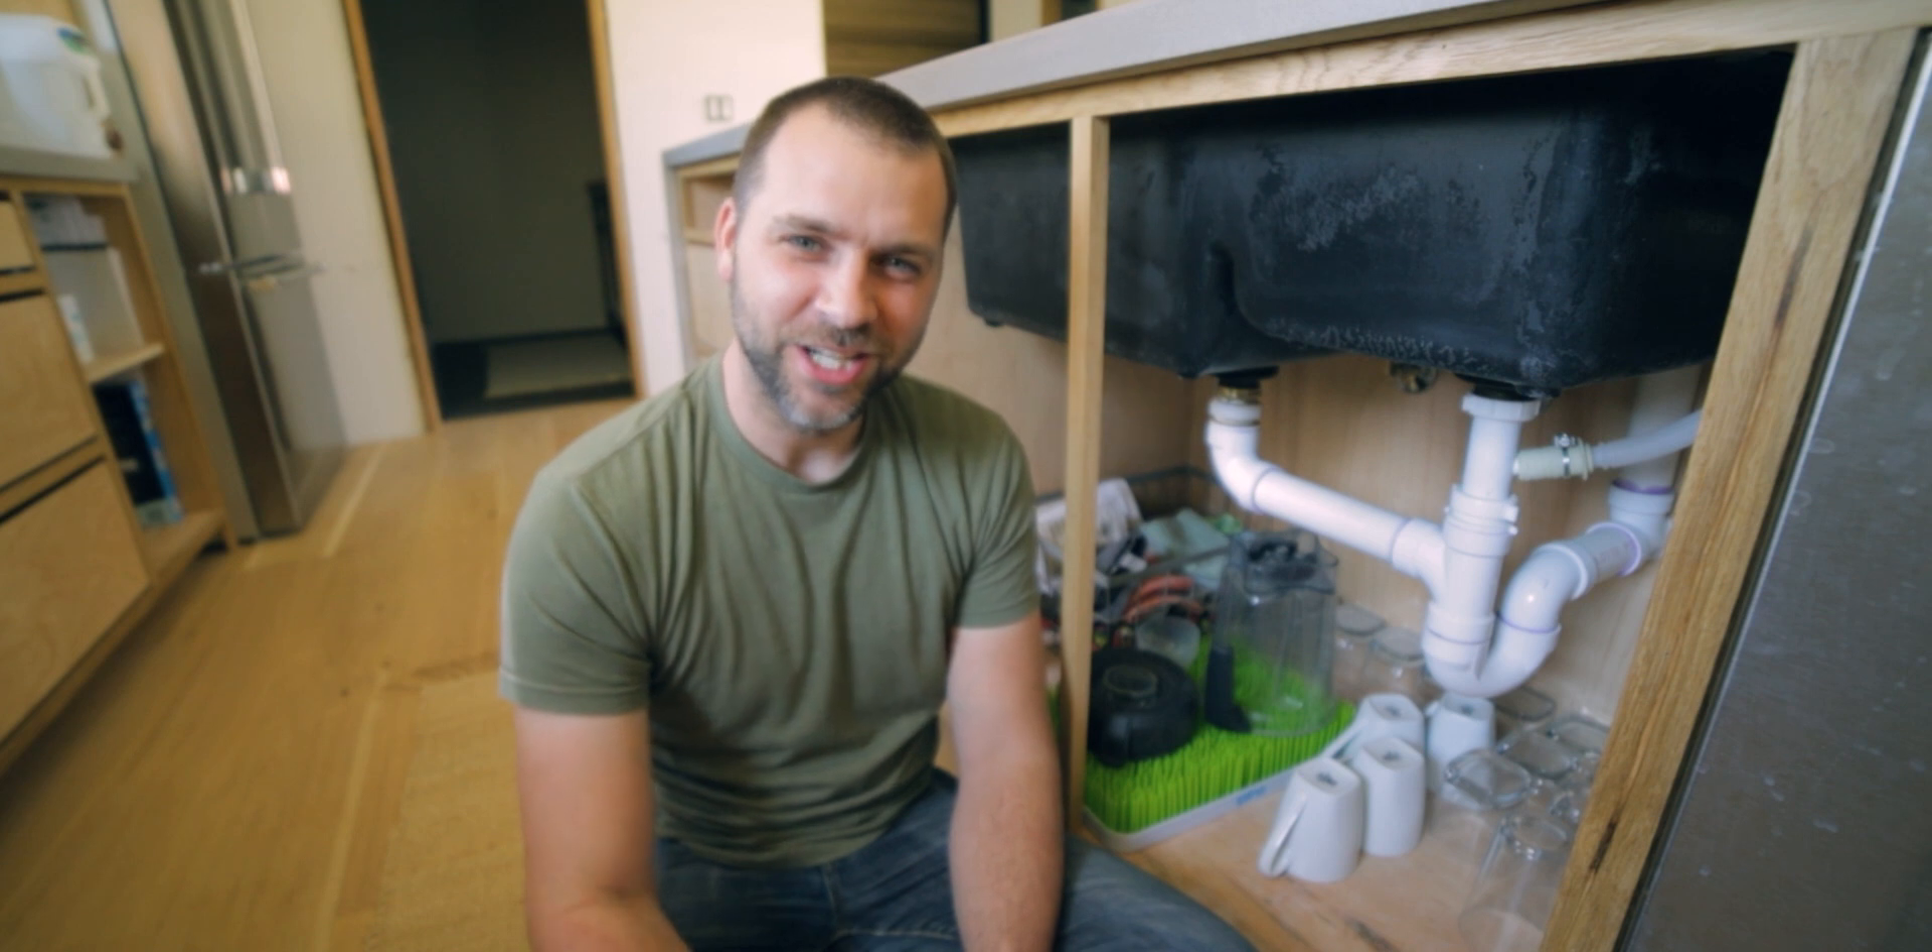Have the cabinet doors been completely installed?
No.